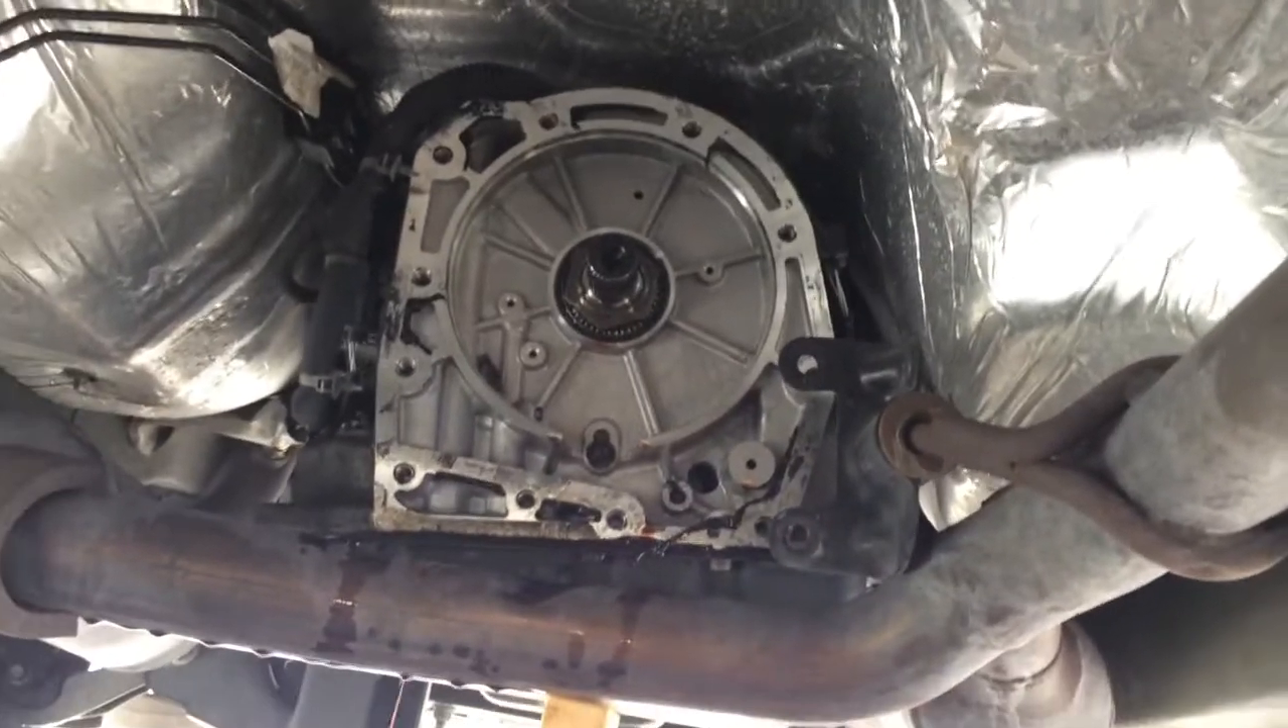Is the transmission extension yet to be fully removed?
No.